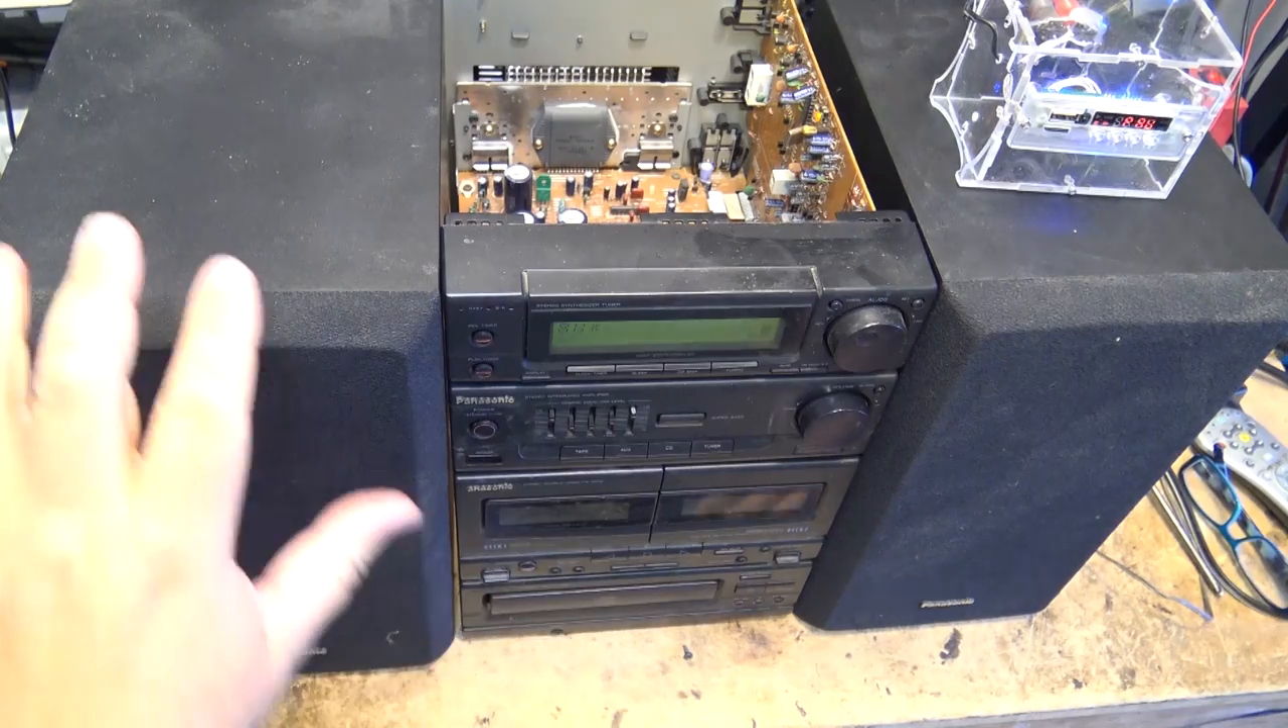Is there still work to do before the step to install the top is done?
Yes.